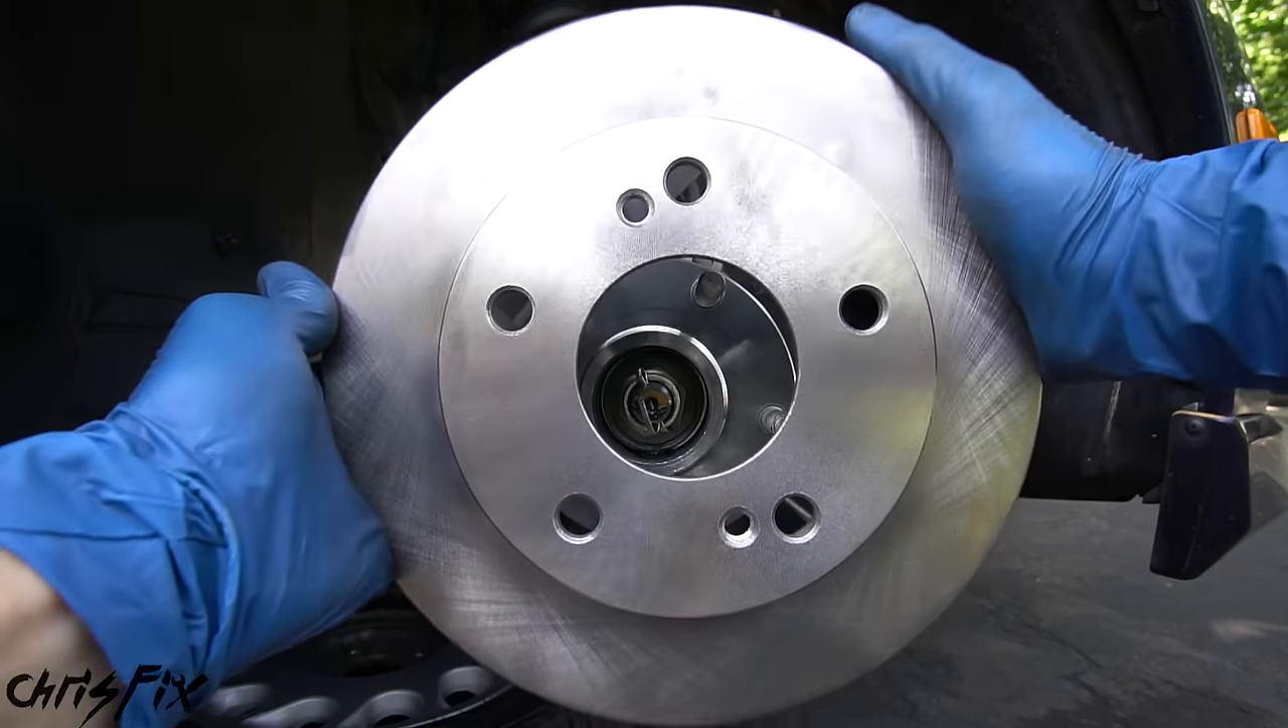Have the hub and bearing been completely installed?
Yes.